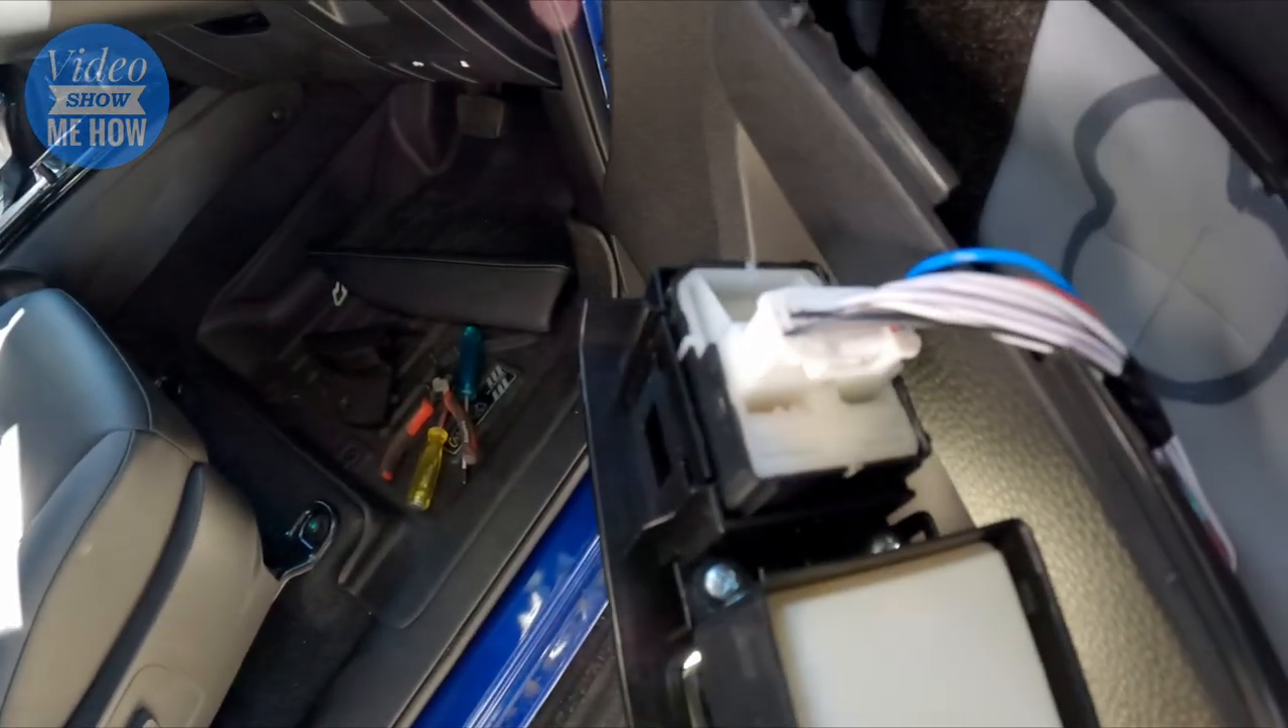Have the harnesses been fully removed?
No.